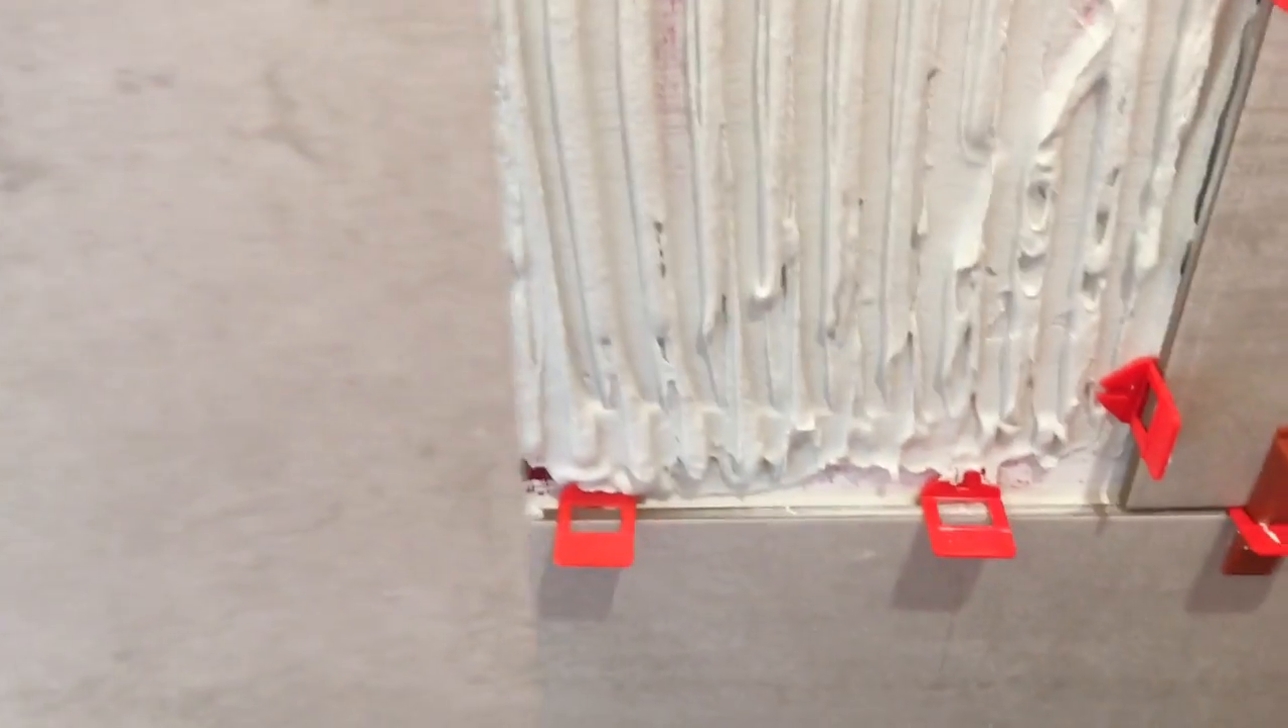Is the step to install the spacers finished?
Yes.